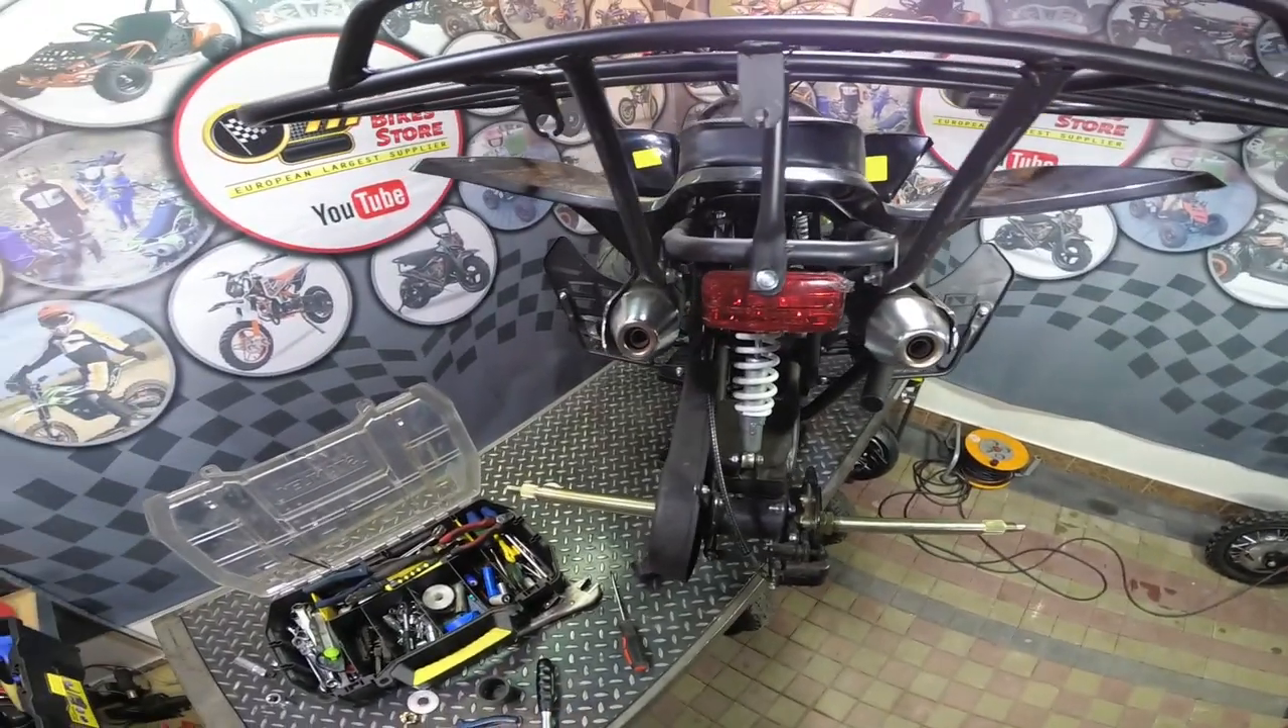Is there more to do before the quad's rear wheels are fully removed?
No.